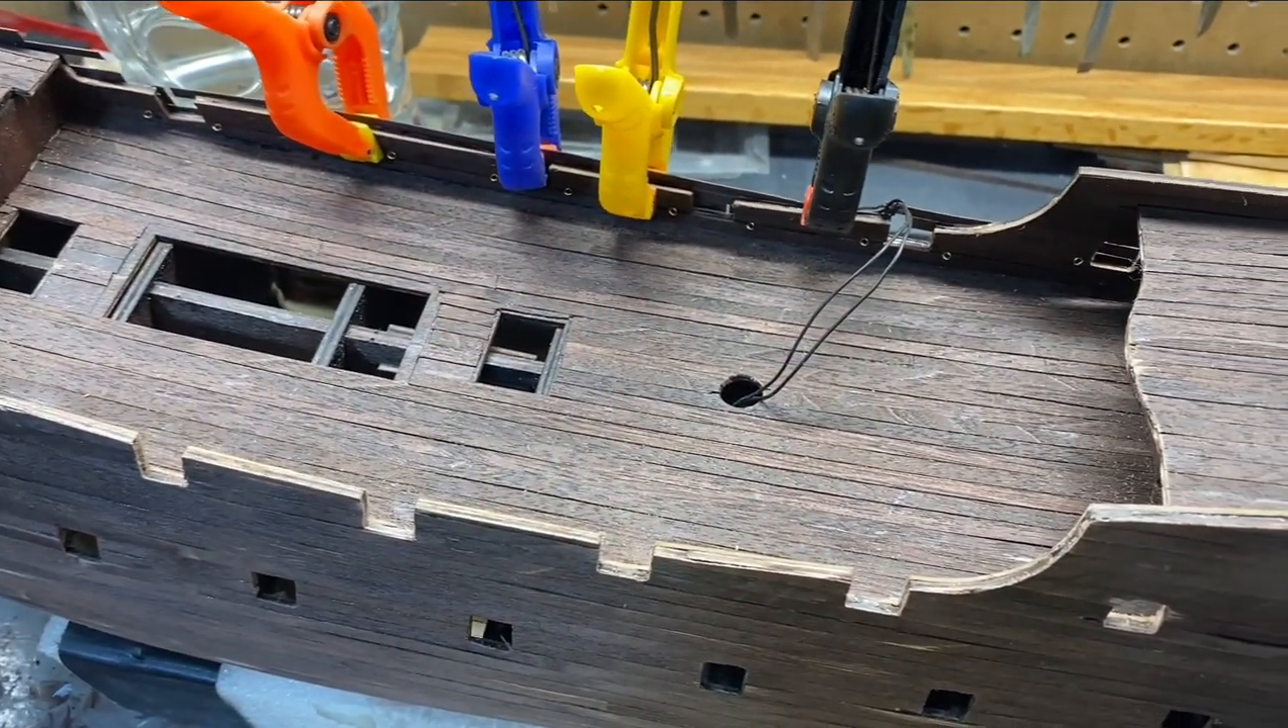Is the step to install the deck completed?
Yes.